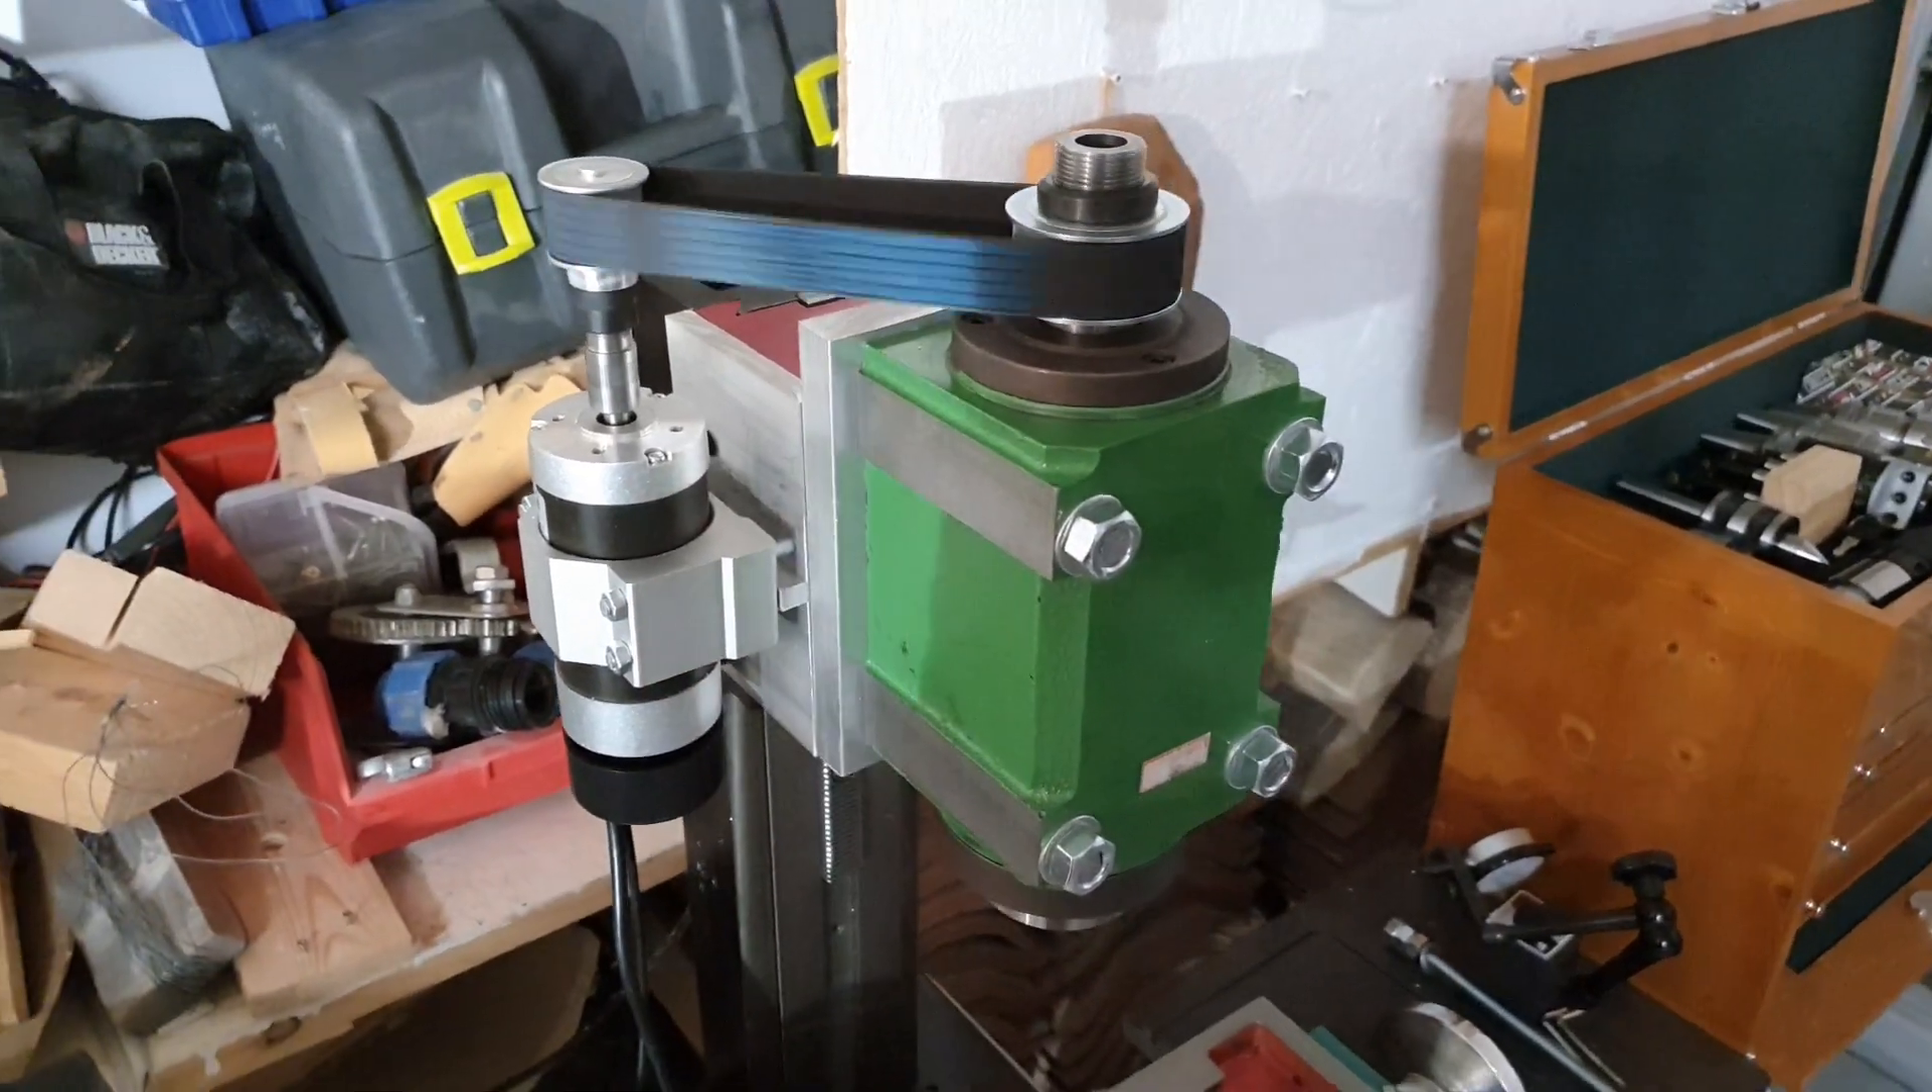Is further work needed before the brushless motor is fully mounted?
No.